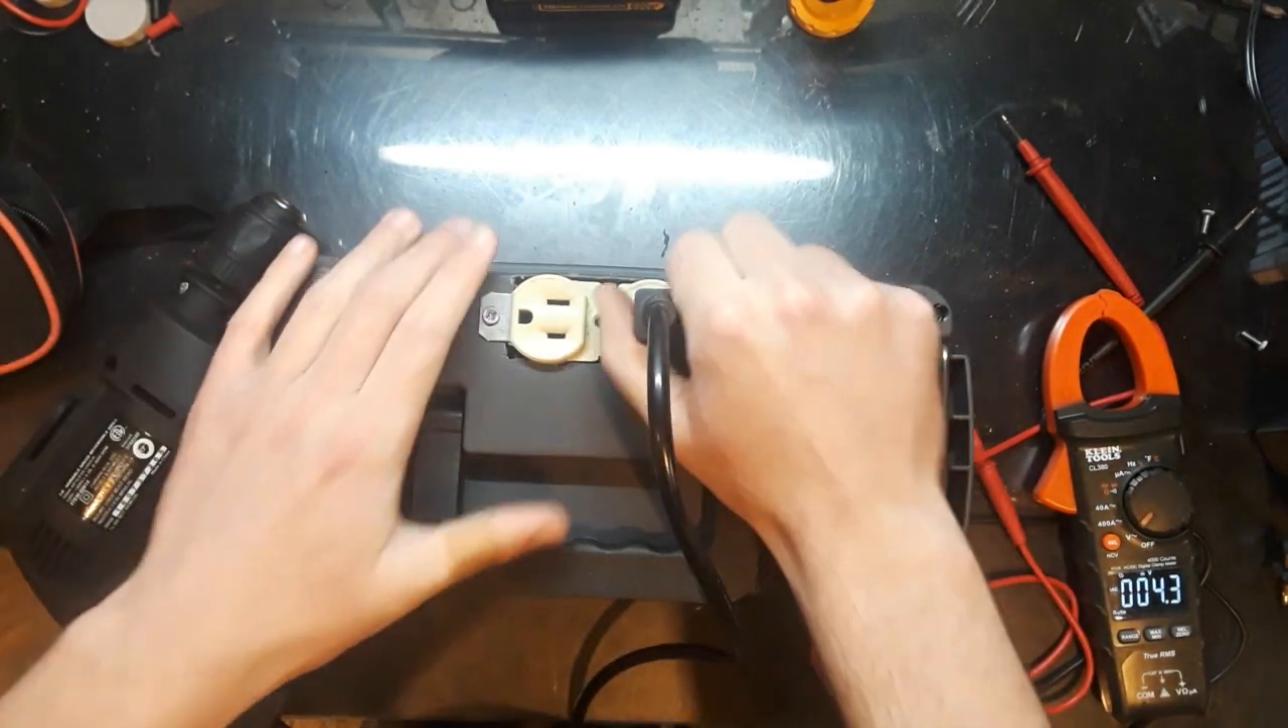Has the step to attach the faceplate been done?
No.